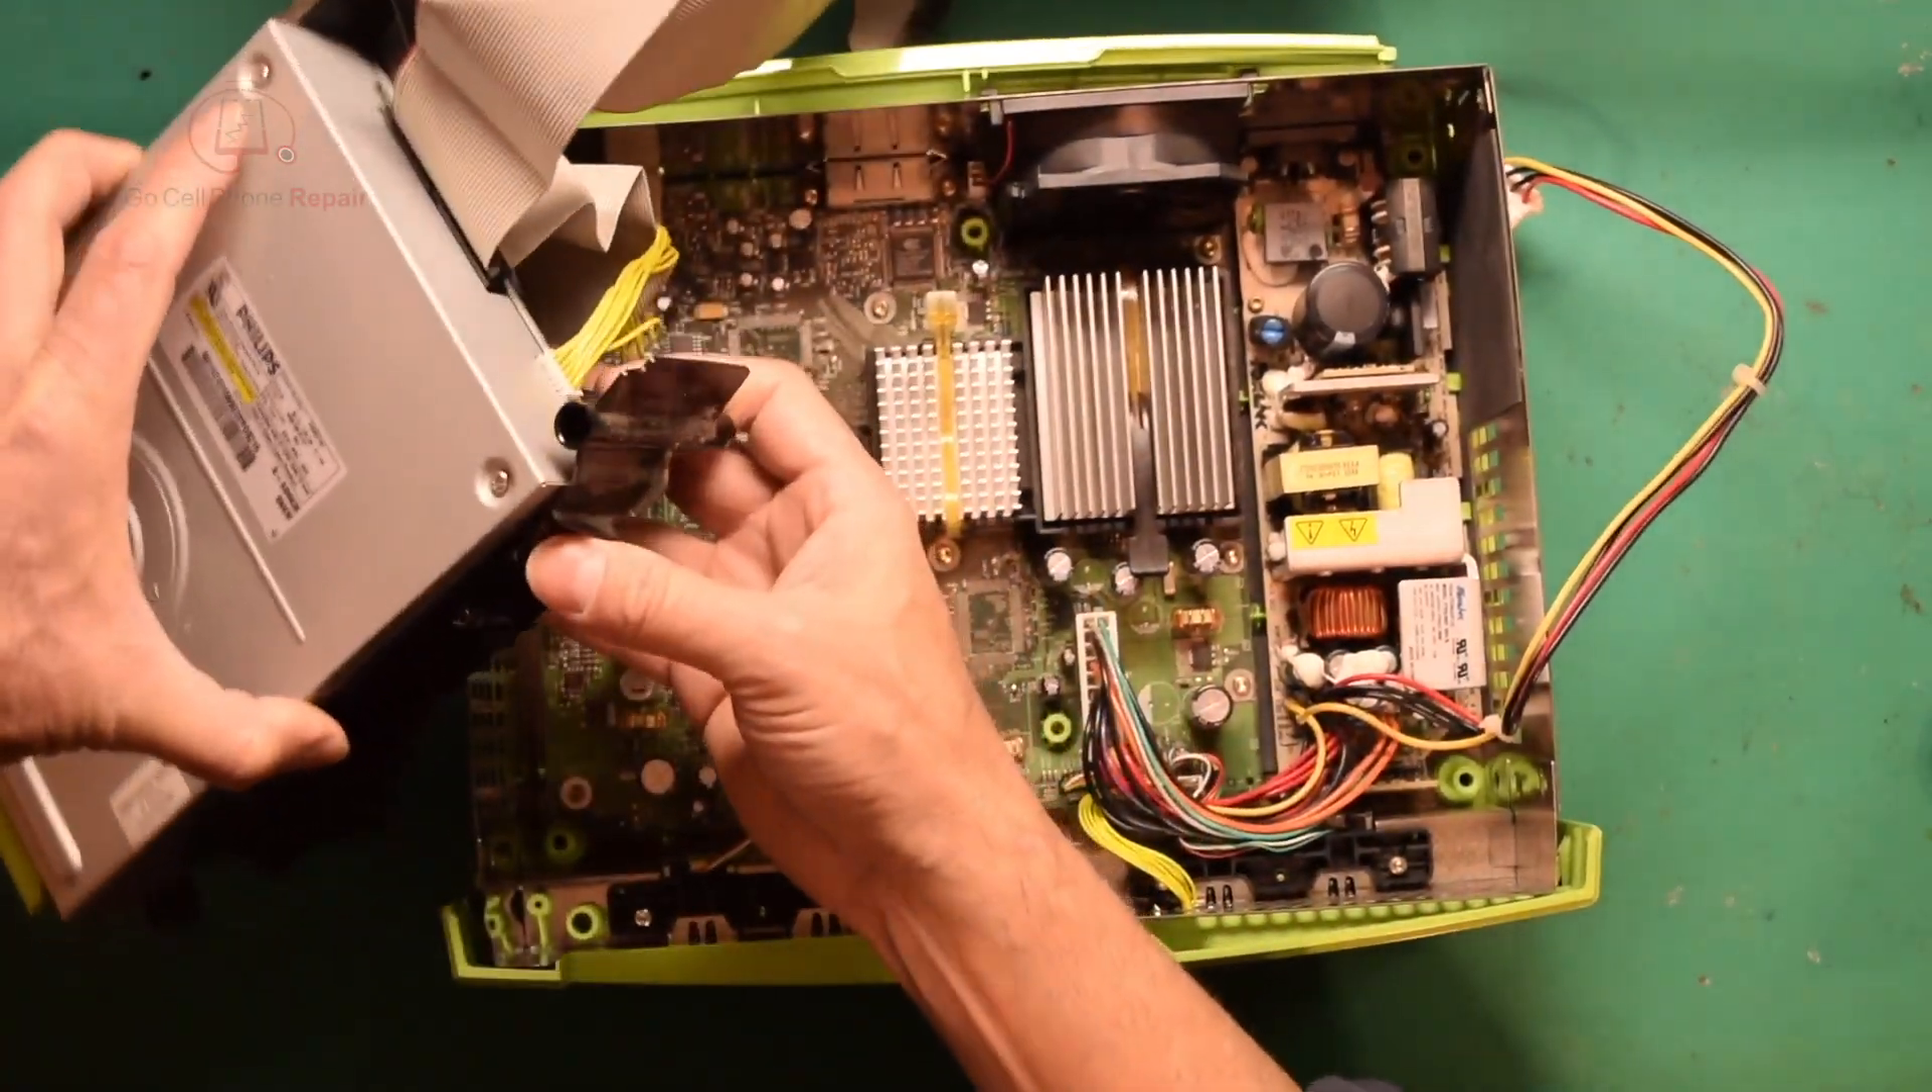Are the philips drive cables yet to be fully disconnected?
Yes.